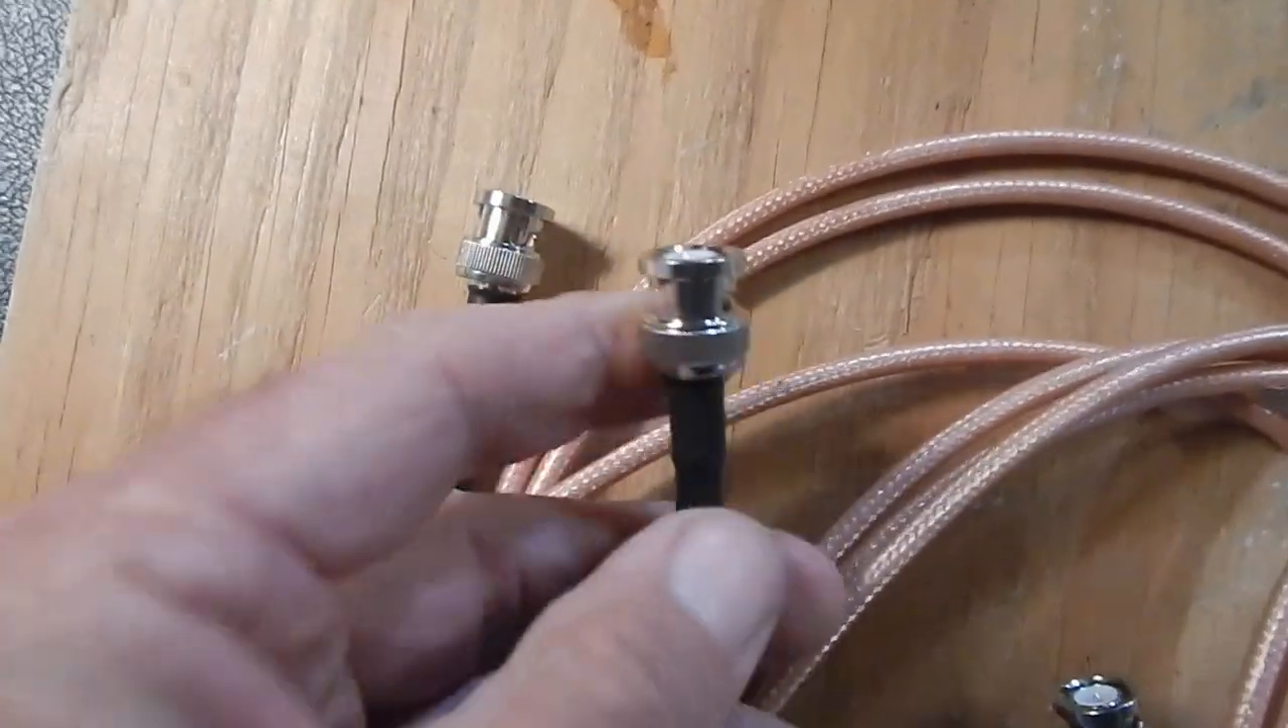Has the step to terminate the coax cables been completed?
Yes.